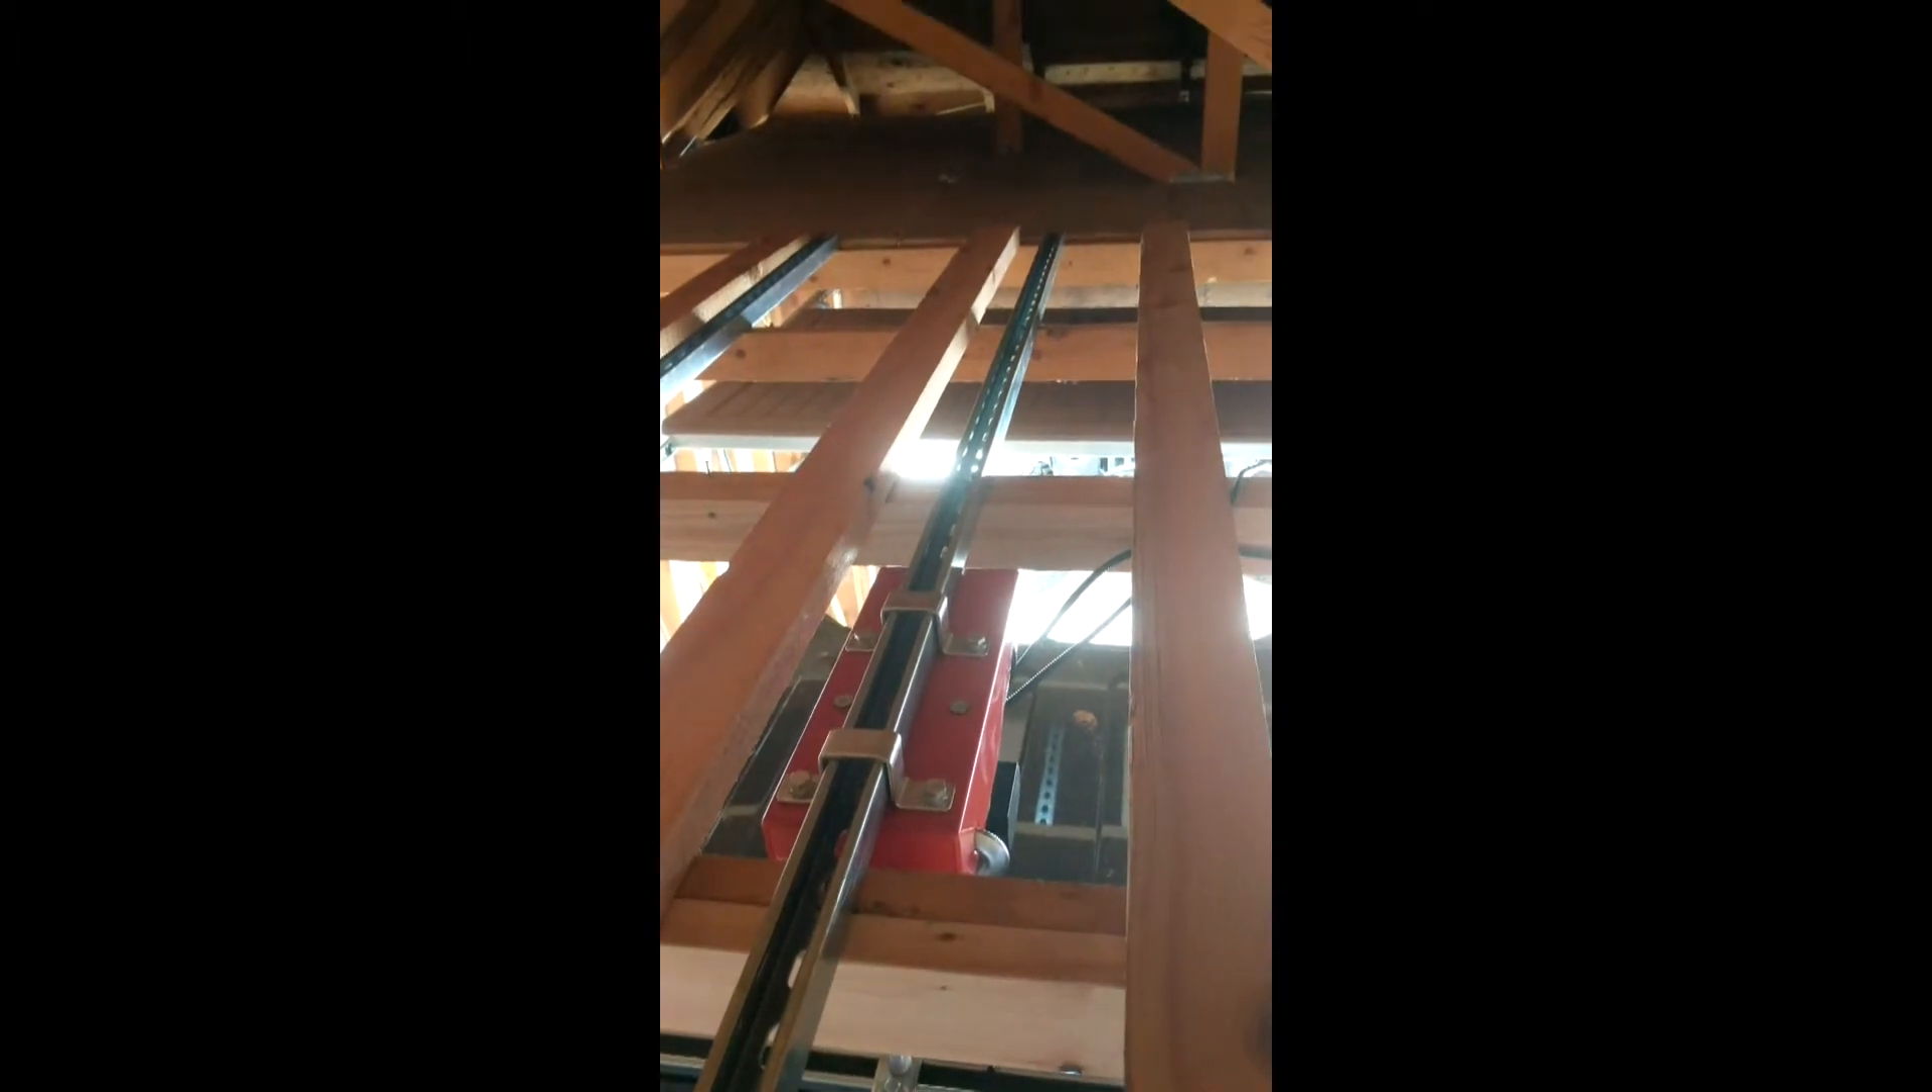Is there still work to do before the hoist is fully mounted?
No.